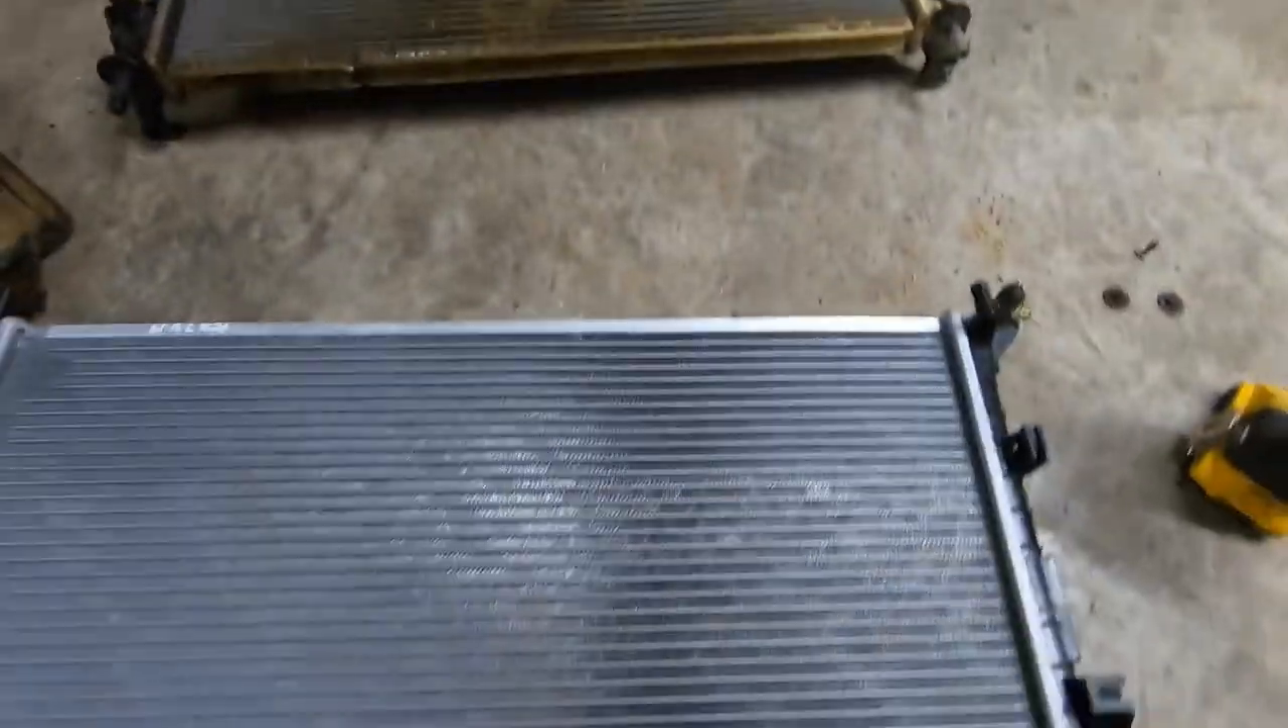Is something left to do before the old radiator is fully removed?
No.